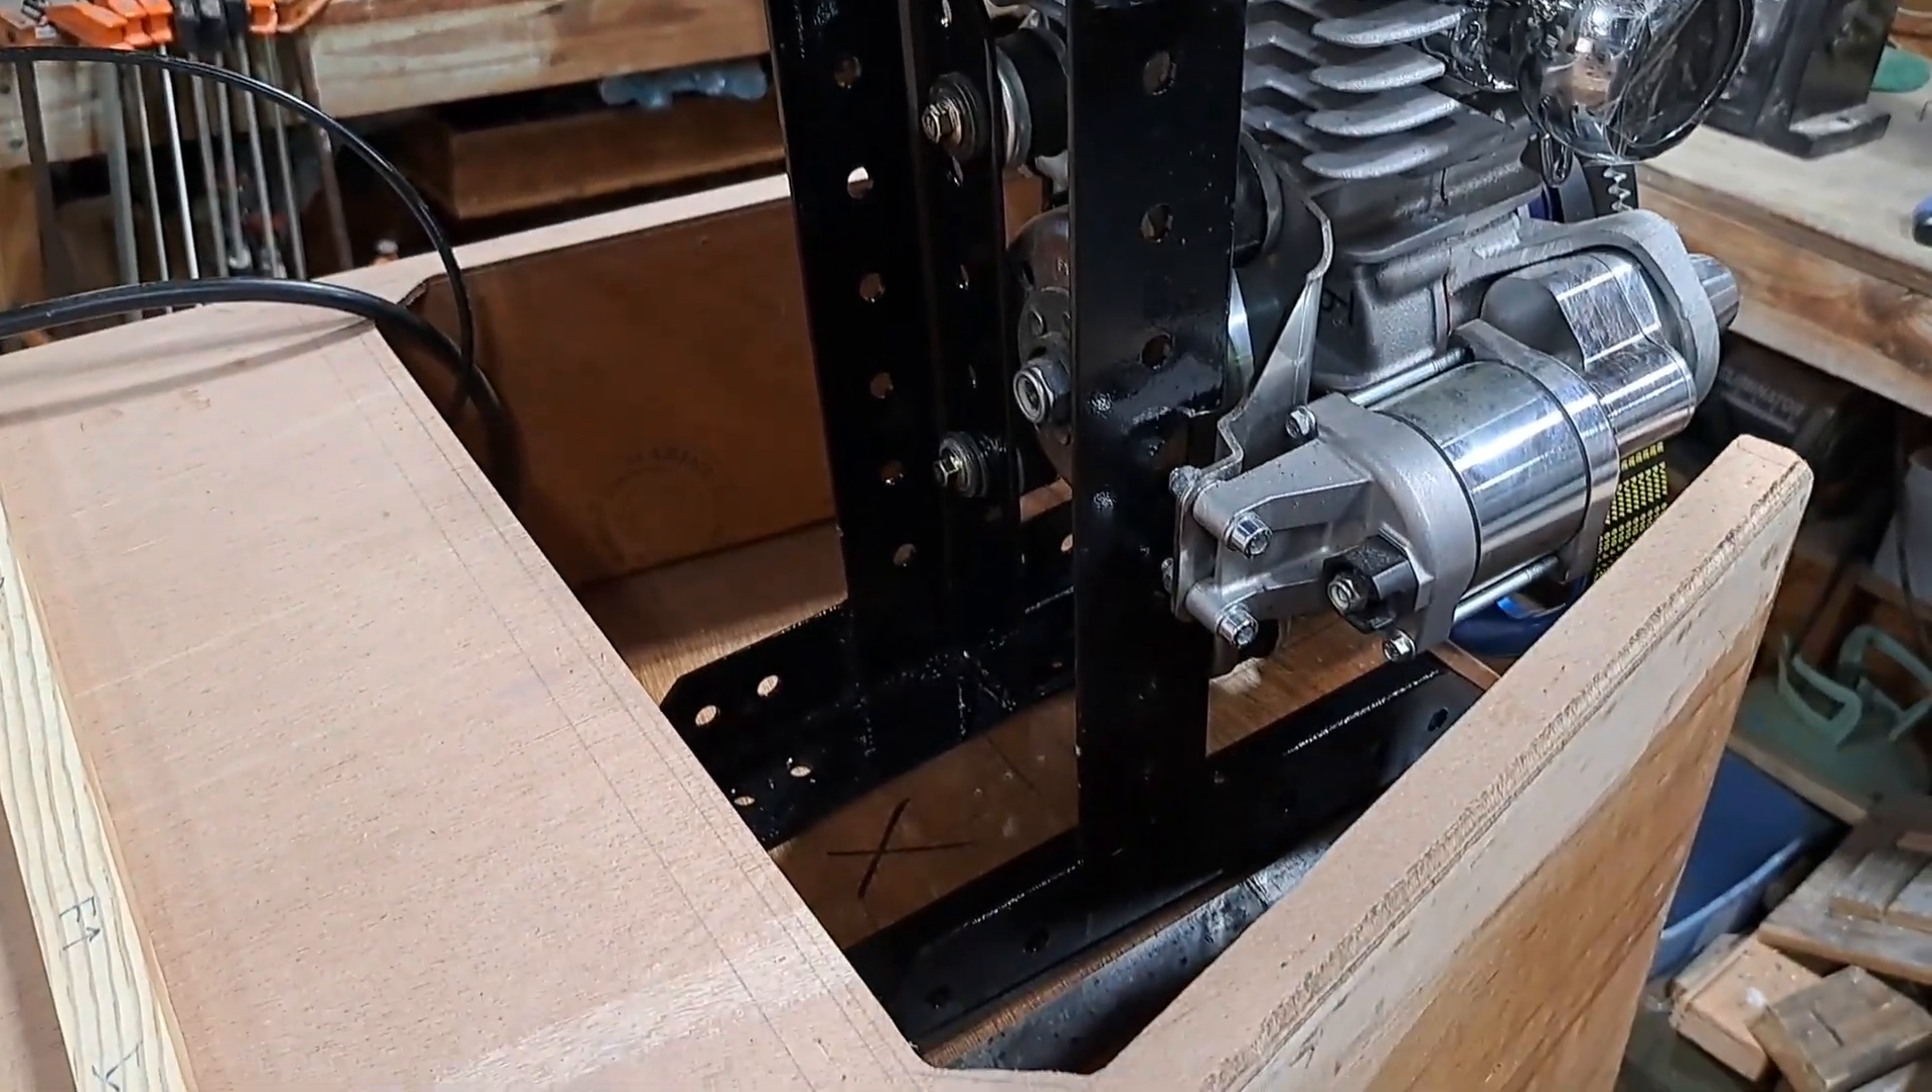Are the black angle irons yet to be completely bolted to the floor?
Yes.